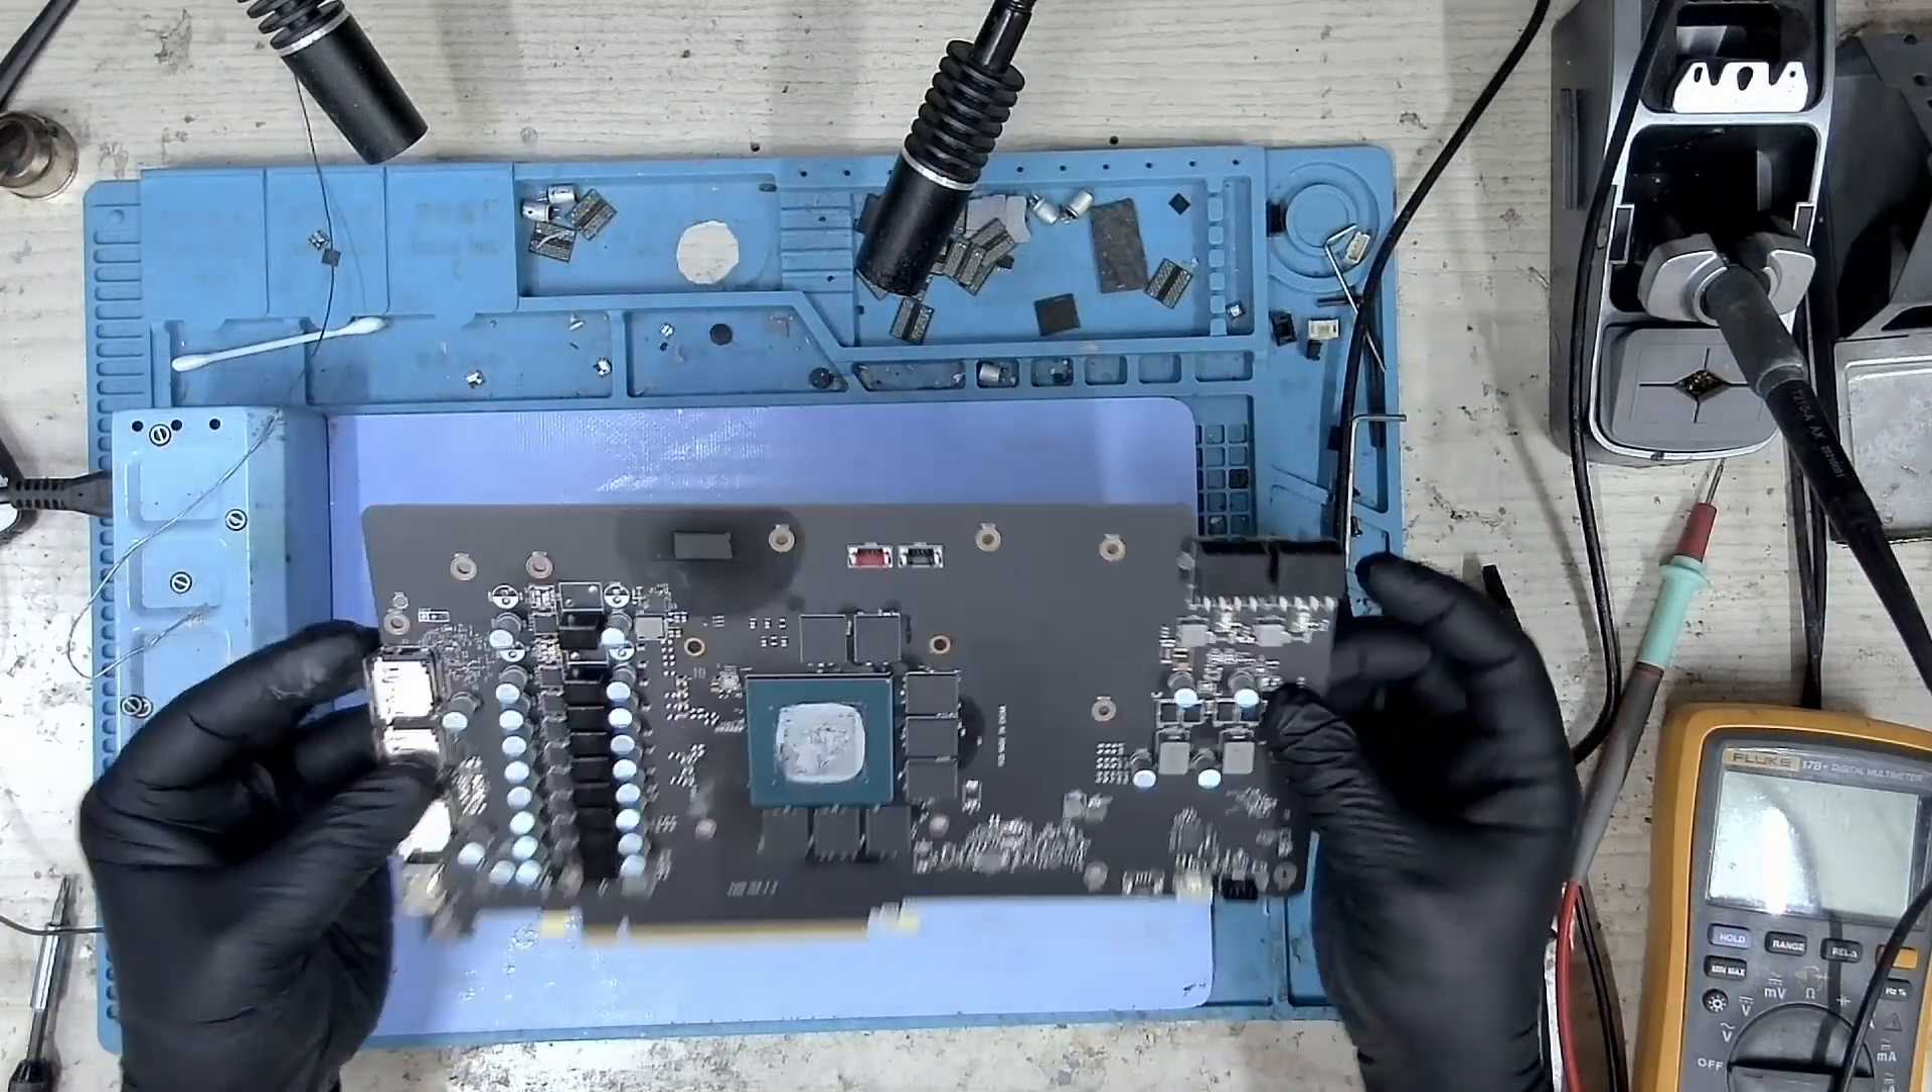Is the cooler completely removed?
Yes.